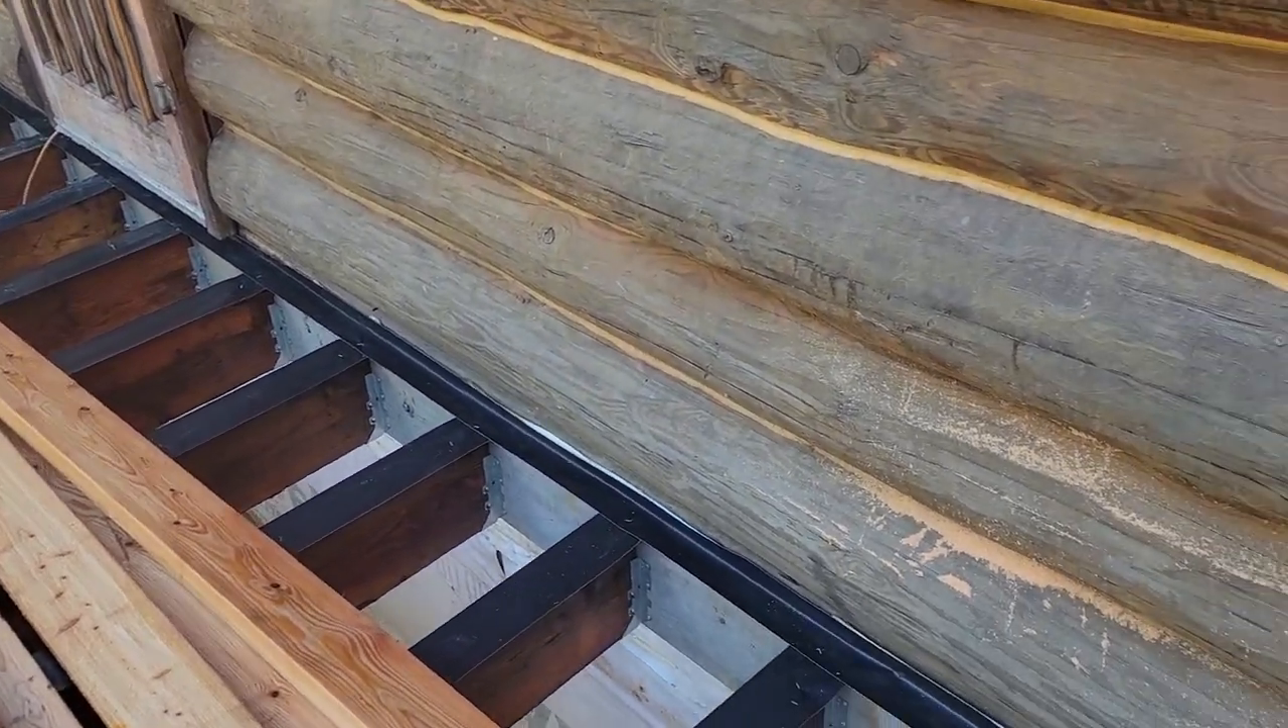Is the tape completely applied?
Yes.